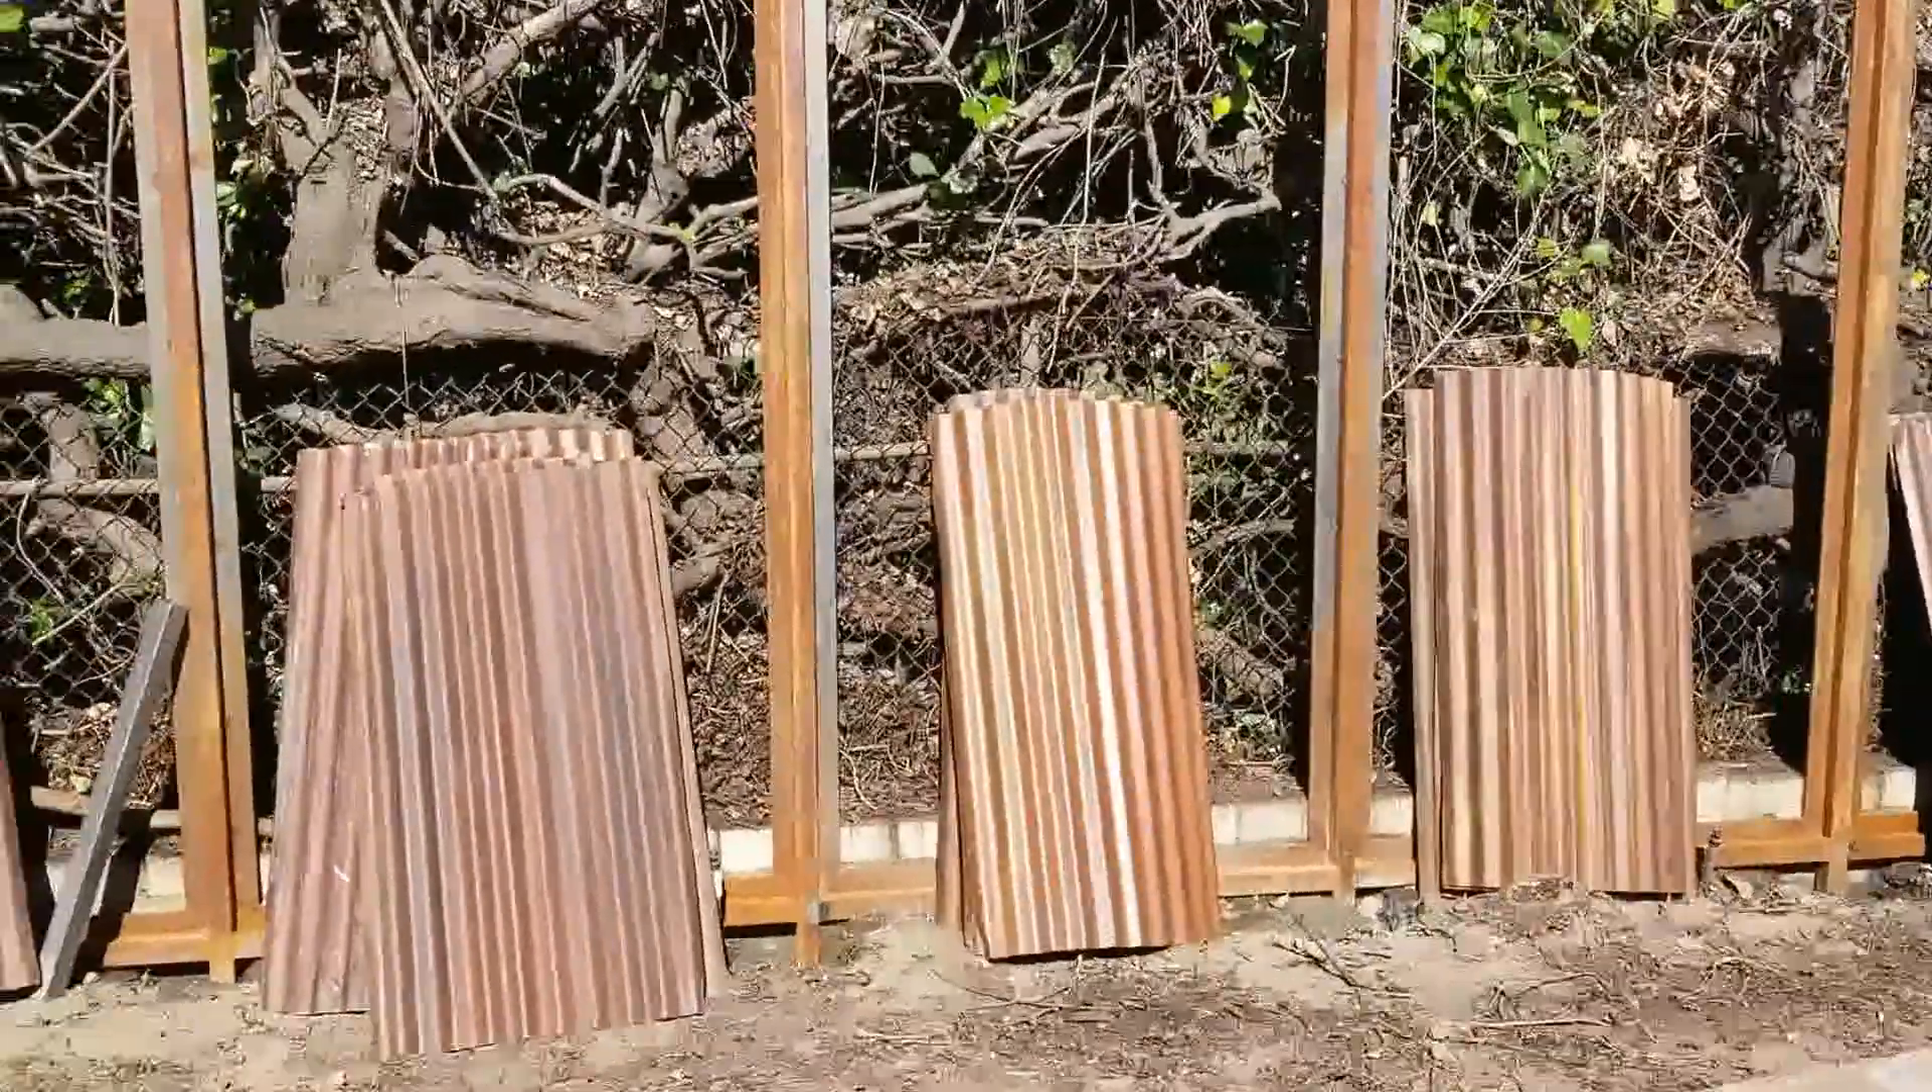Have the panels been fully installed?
No.